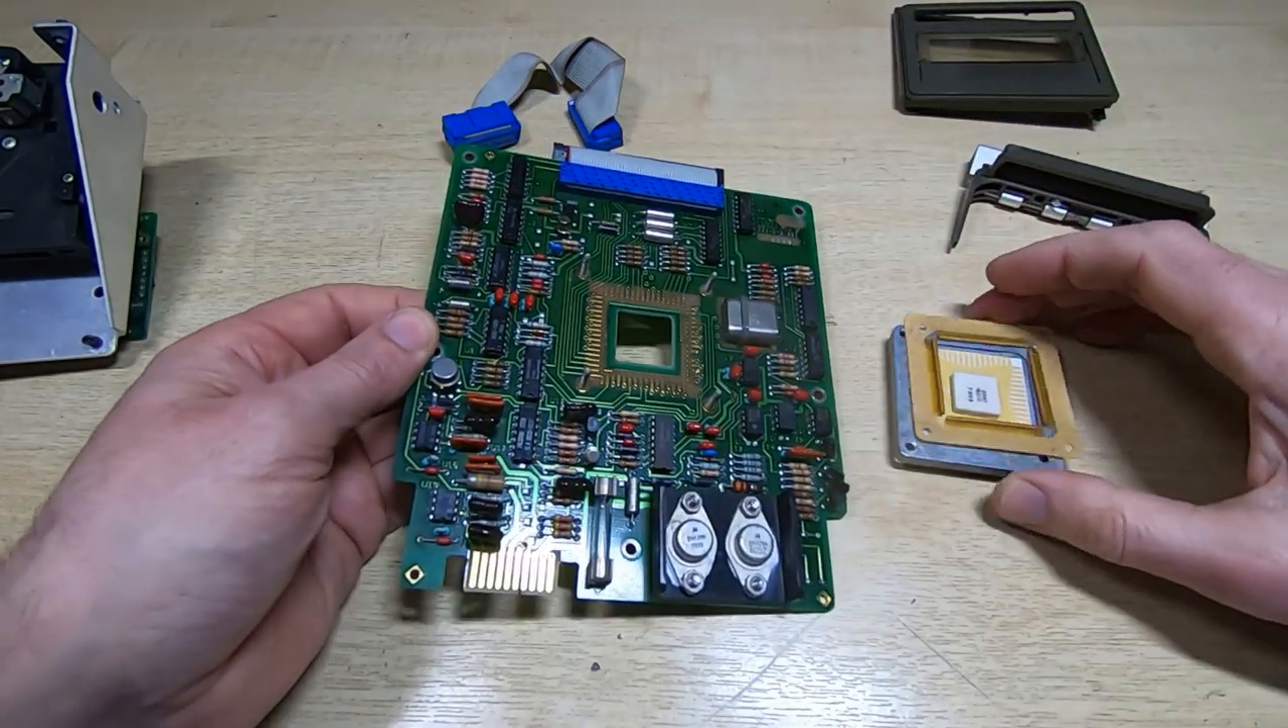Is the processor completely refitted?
No.